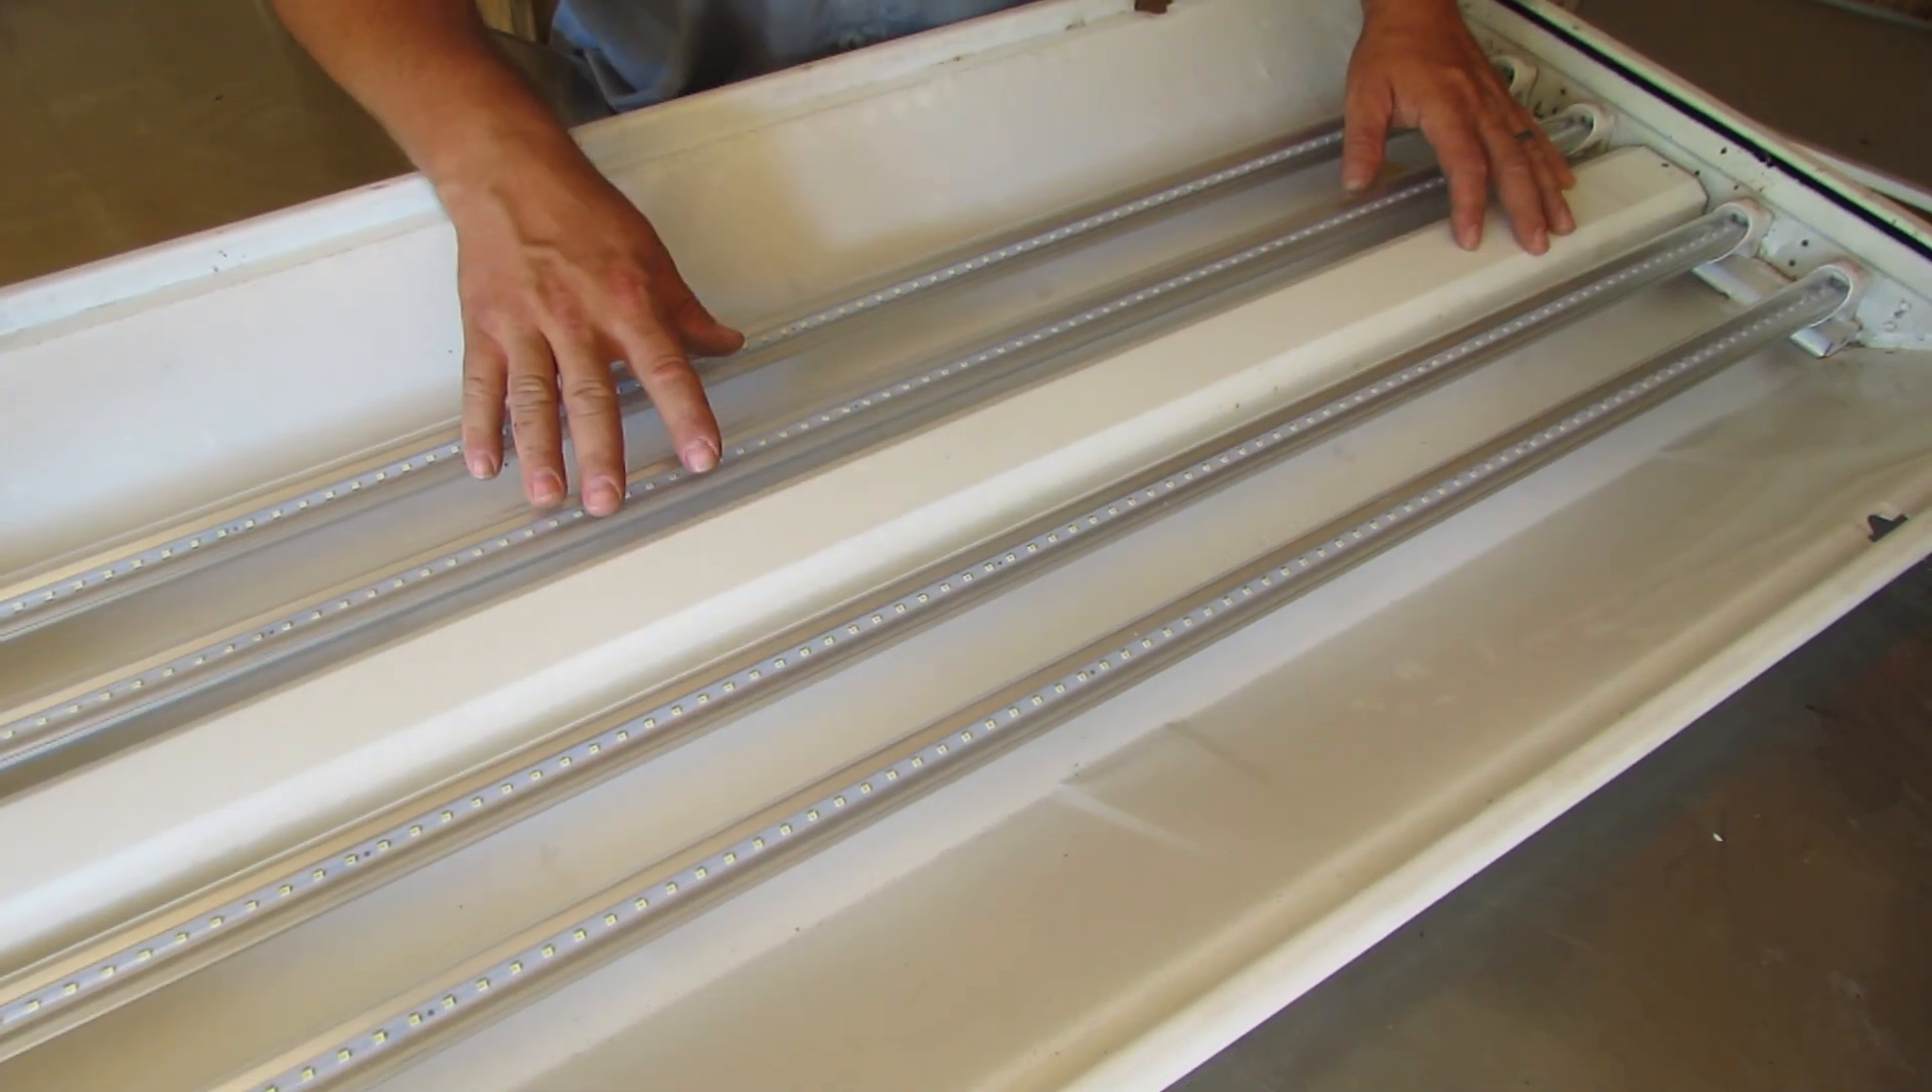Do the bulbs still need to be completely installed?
No.